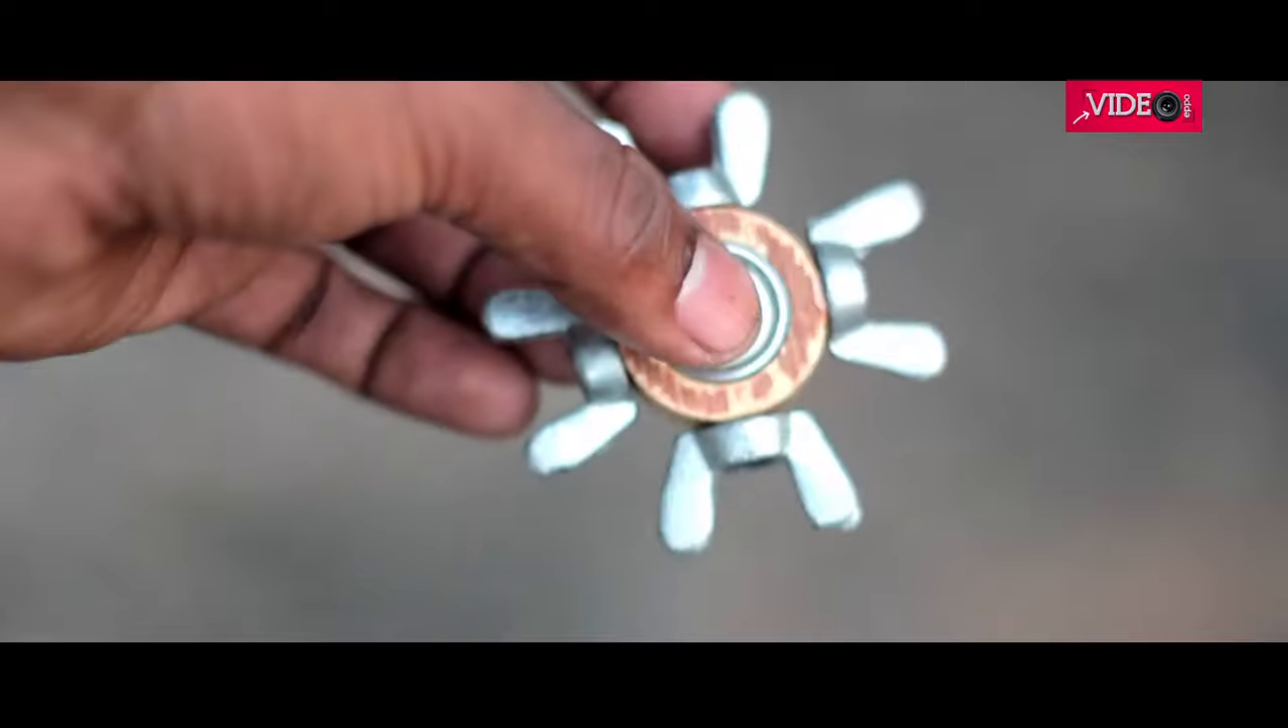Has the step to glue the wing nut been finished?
Yes.